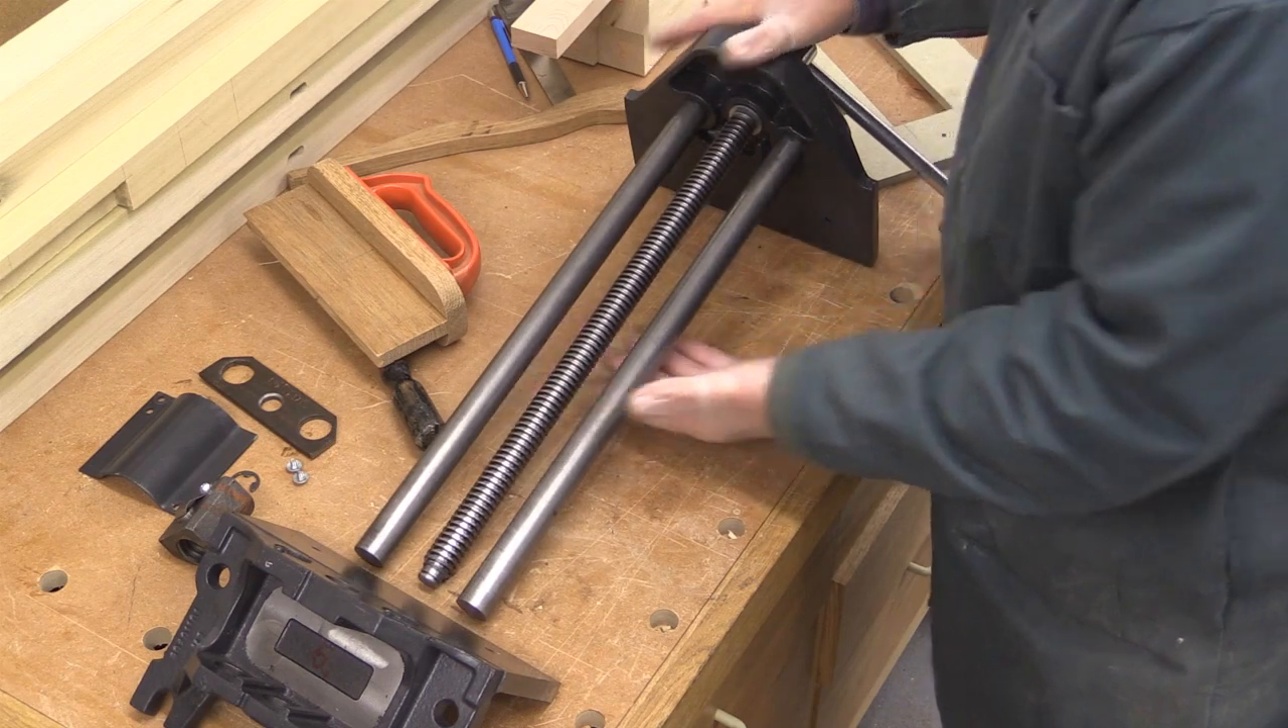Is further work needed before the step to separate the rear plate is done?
No.